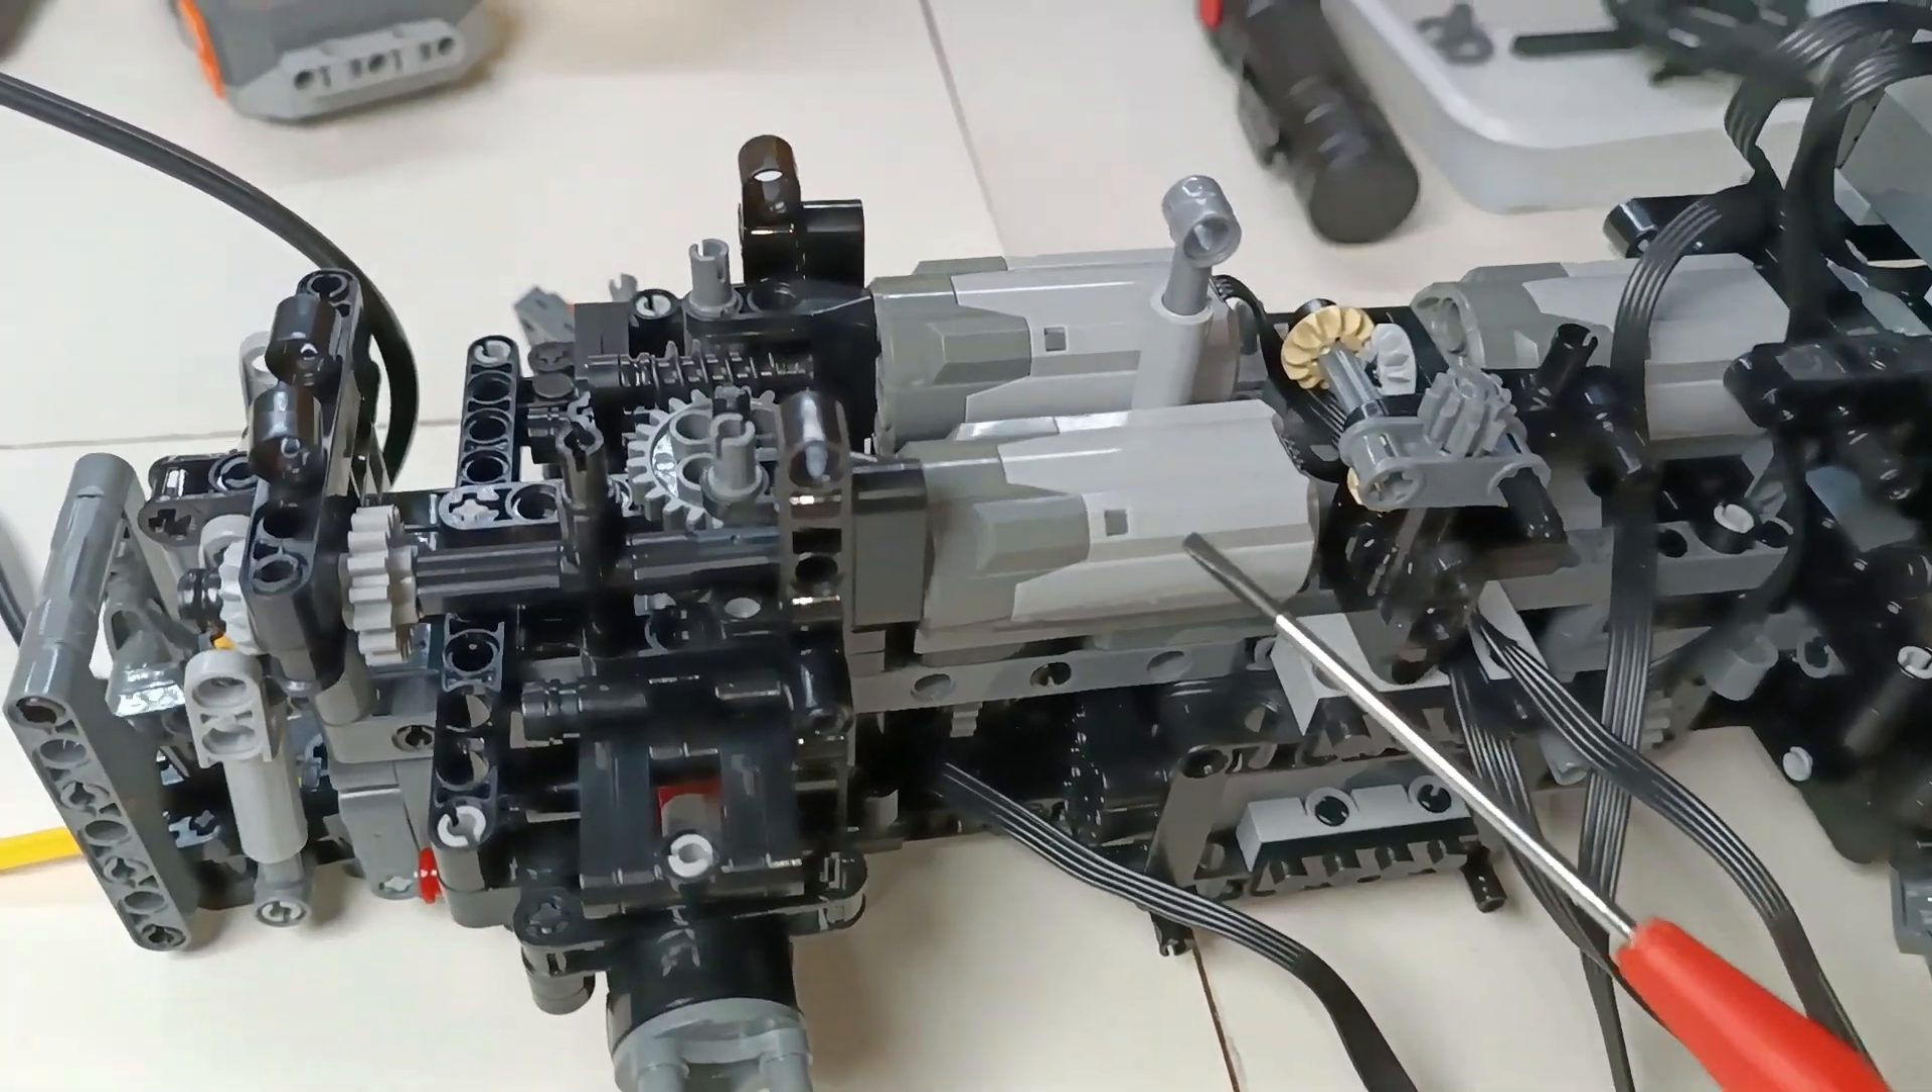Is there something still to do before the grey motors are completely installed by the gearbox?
No.